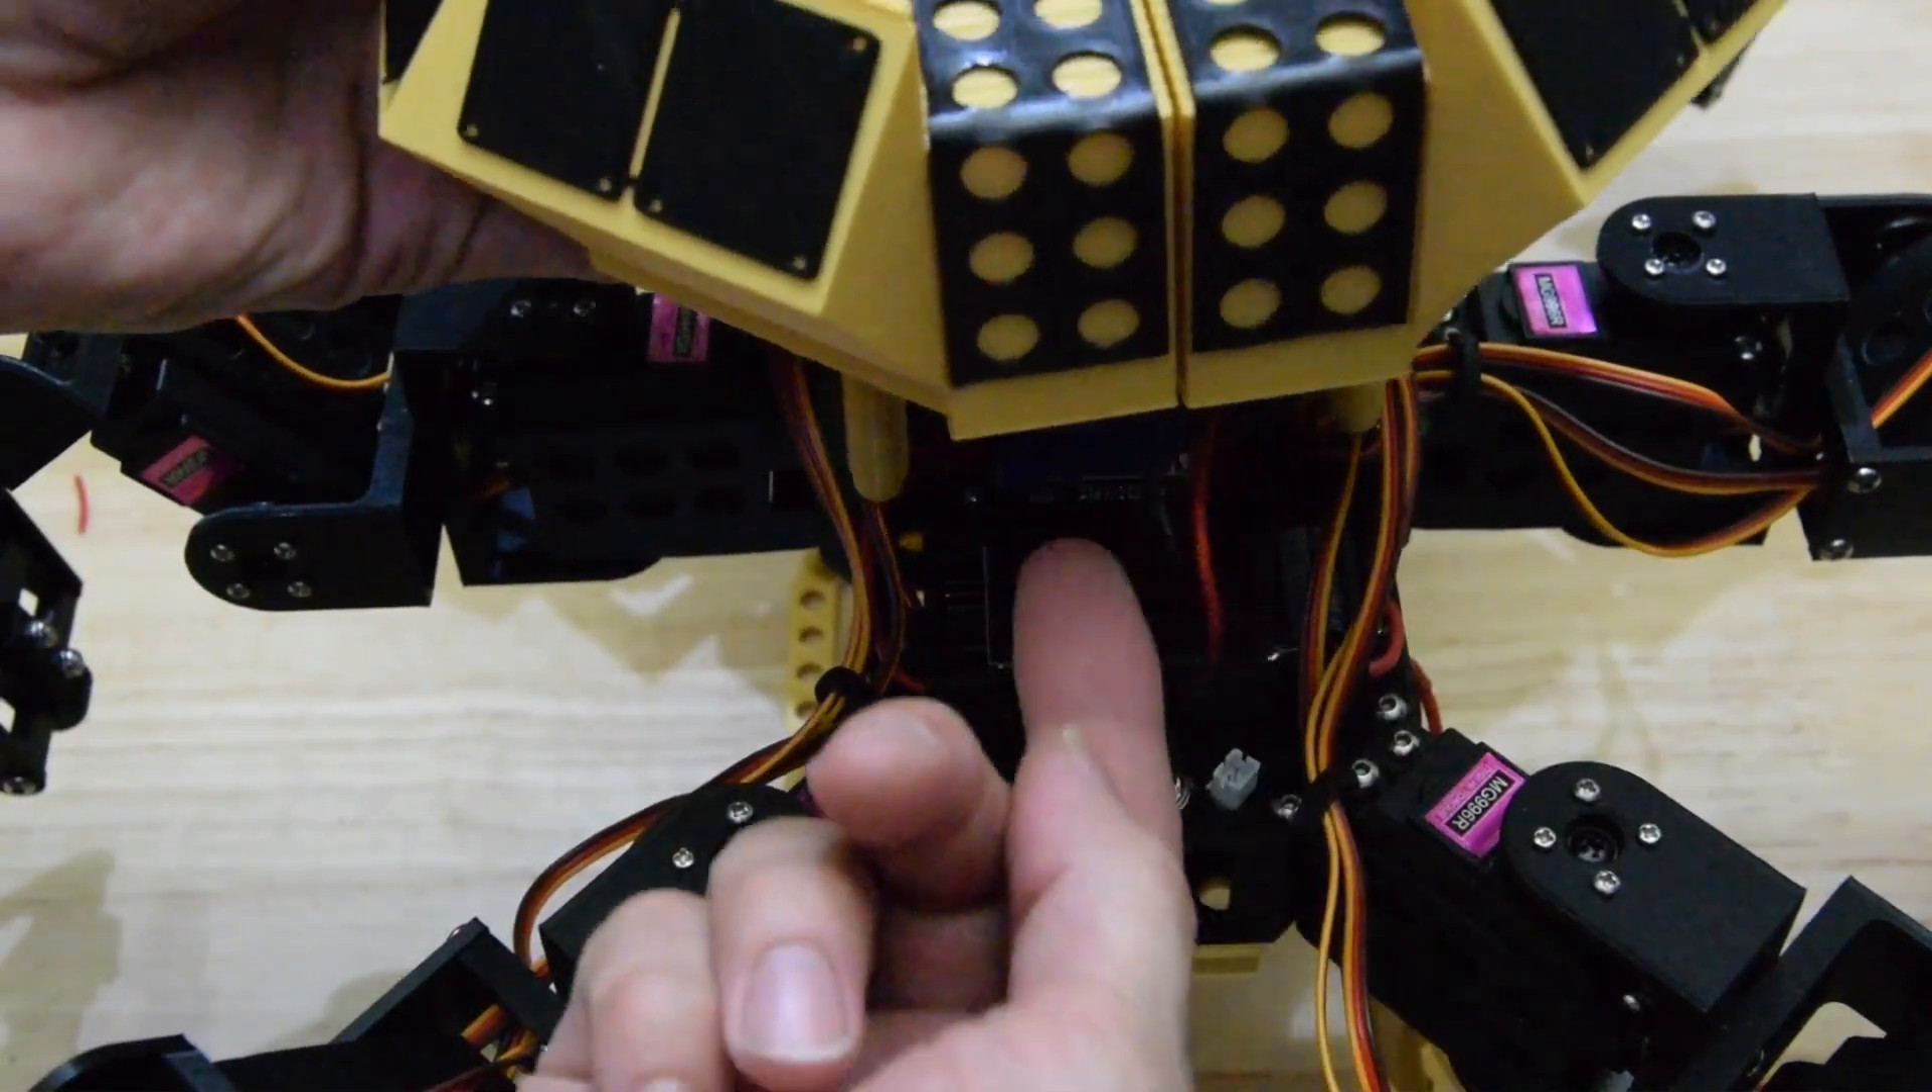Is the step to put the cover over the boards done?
No.